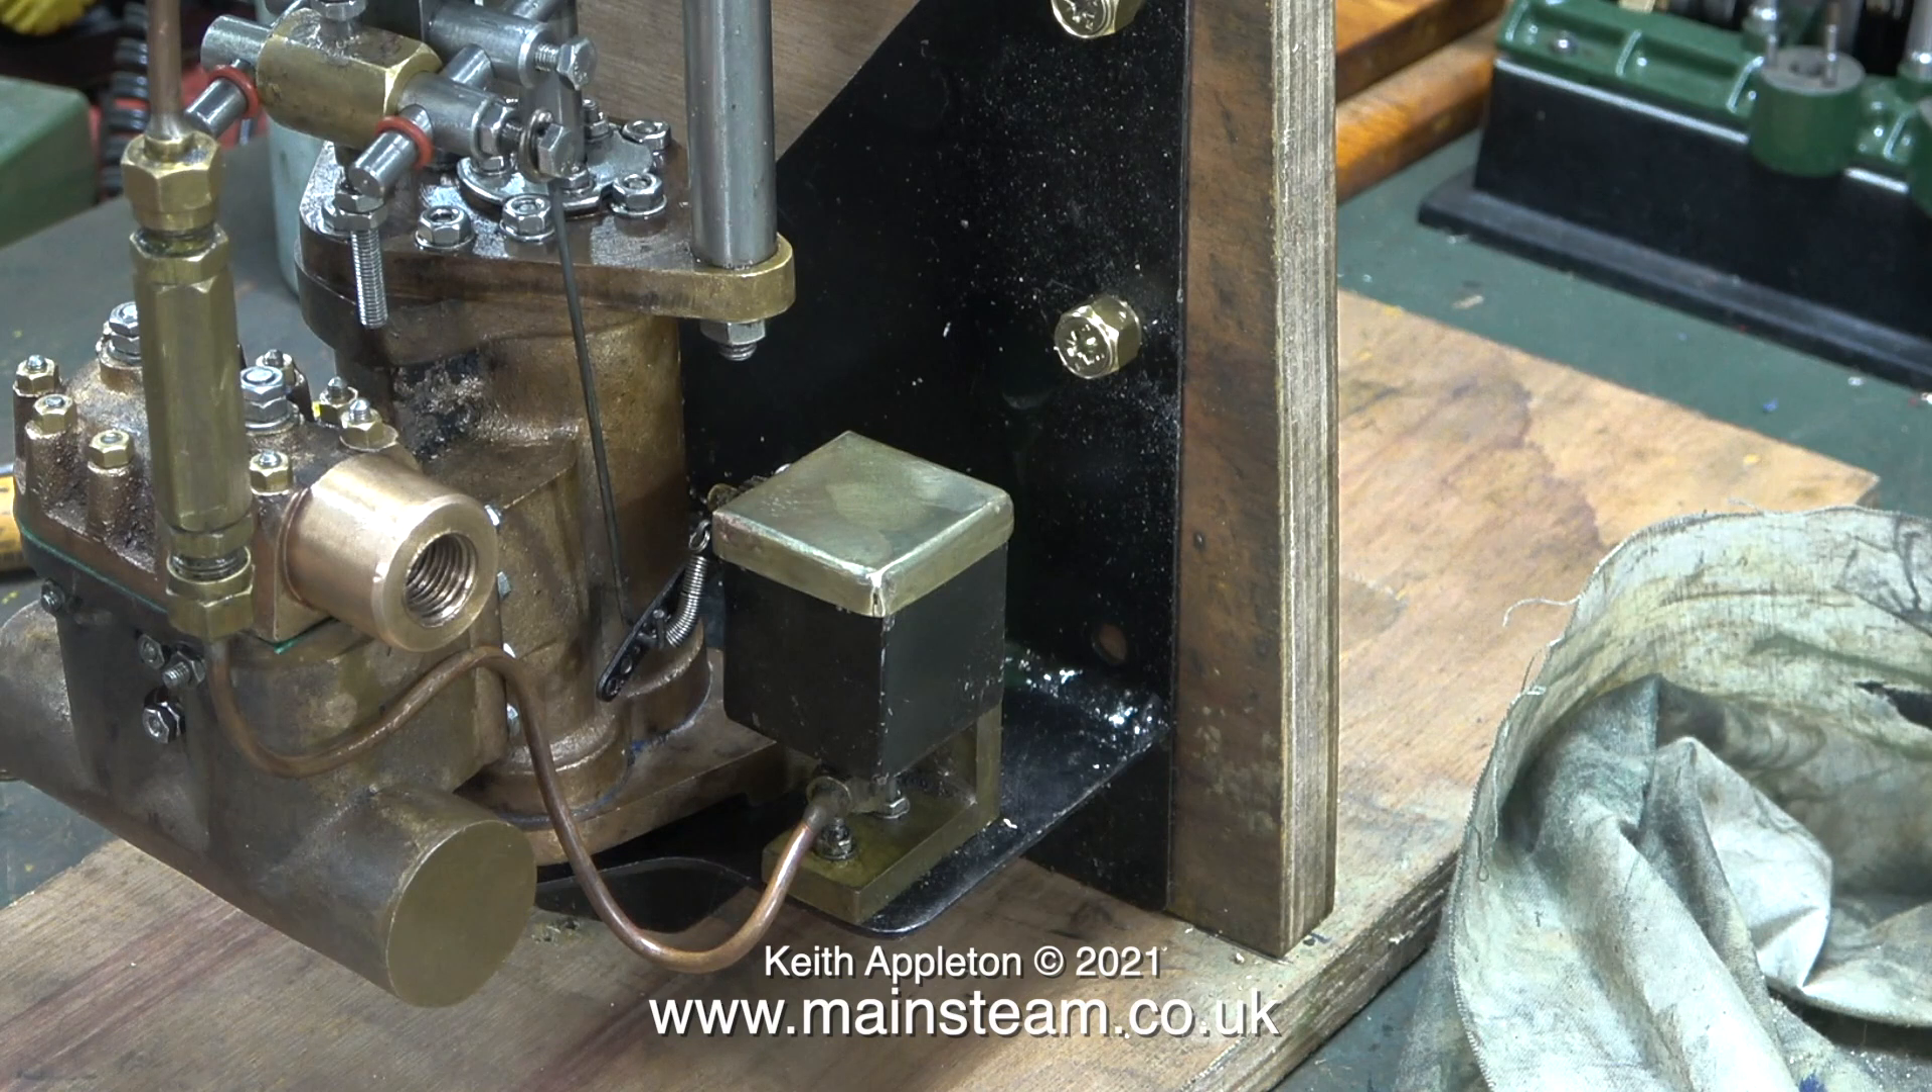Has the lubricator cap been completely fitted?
Yes.